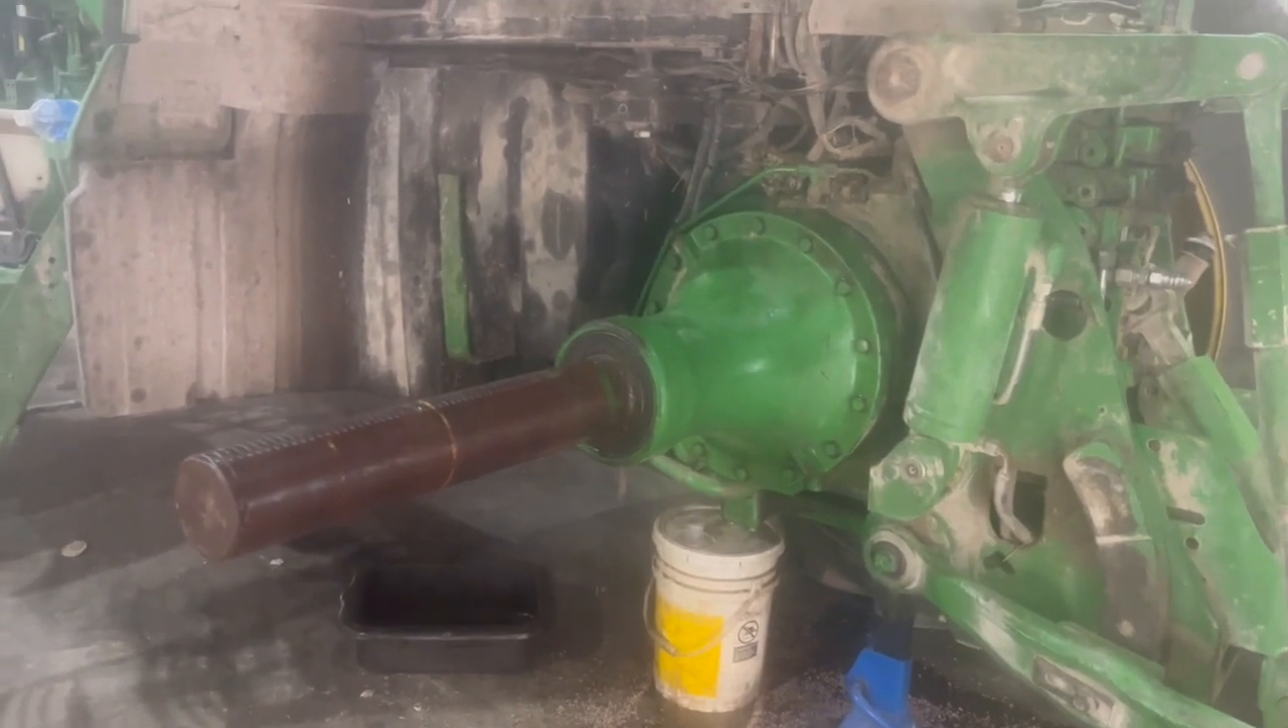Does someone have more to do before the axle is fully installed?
No.